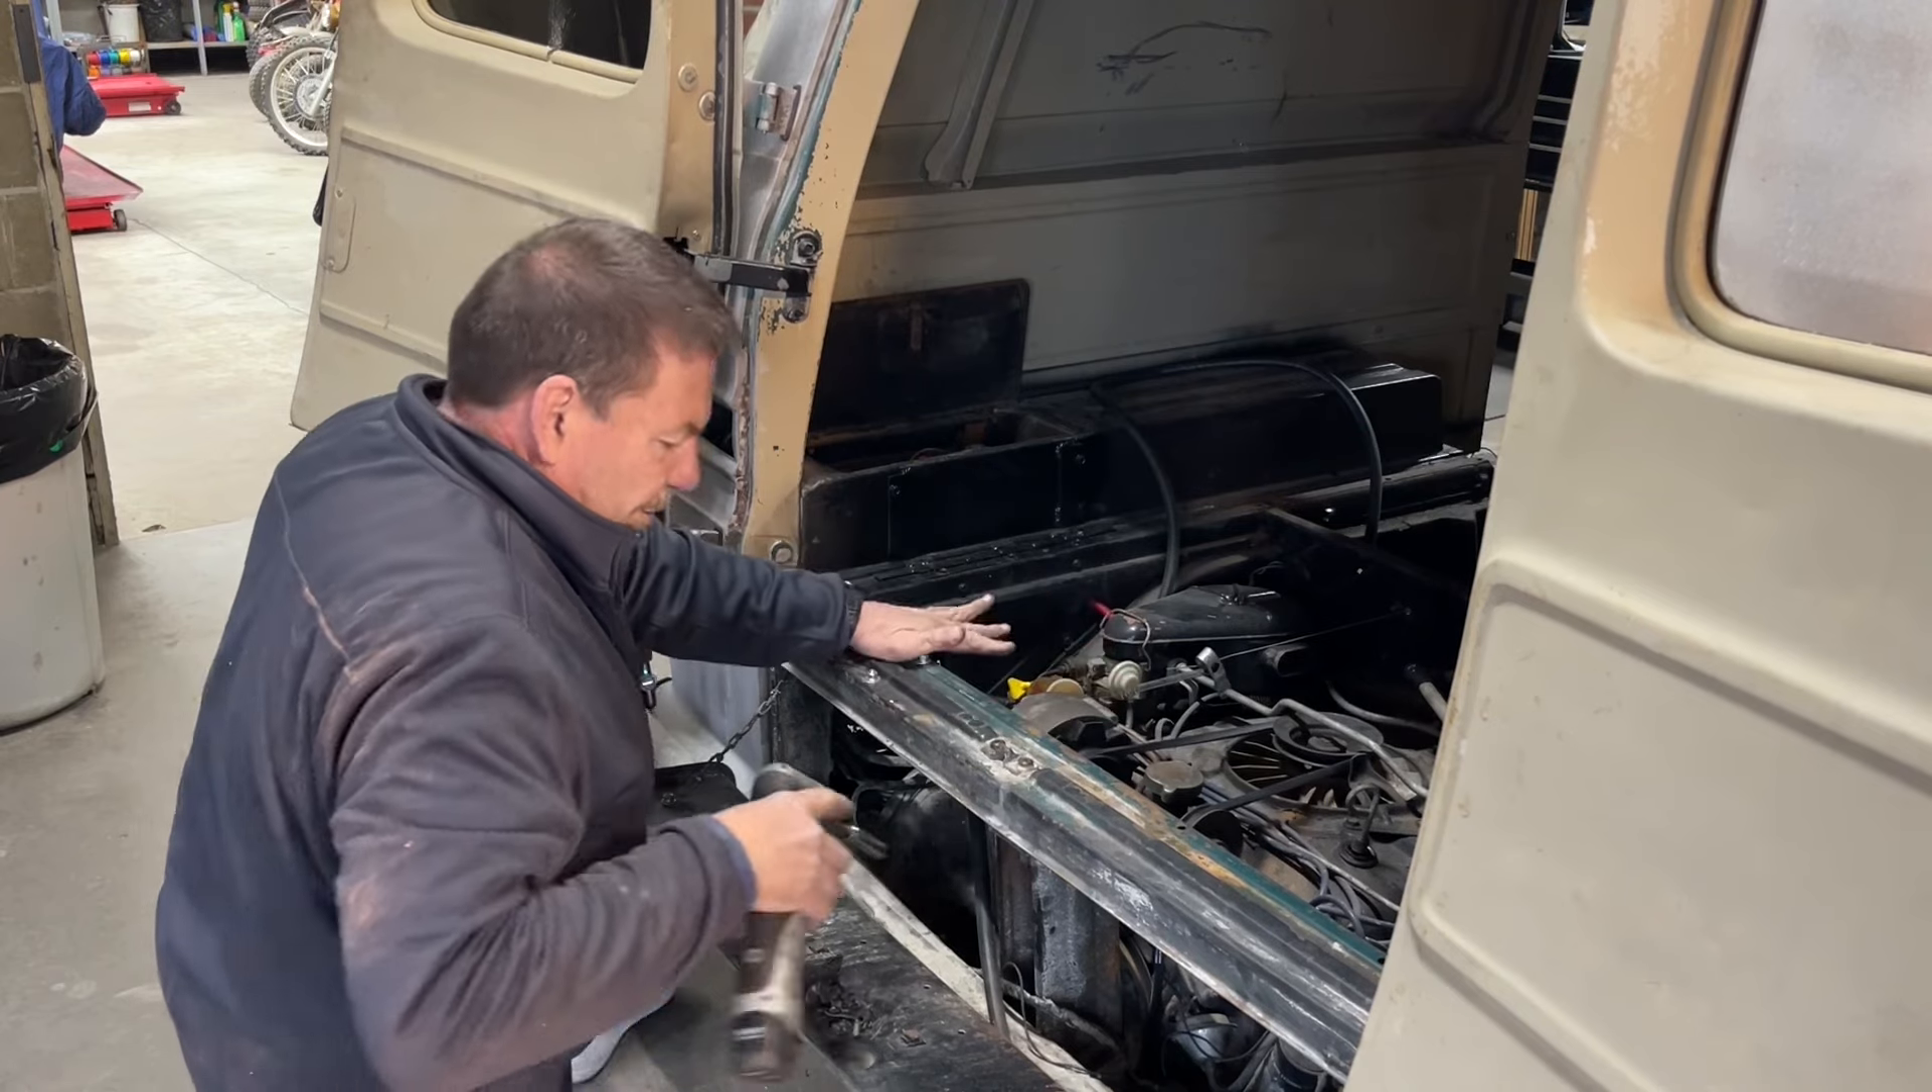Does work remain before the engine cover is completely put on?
Yes.